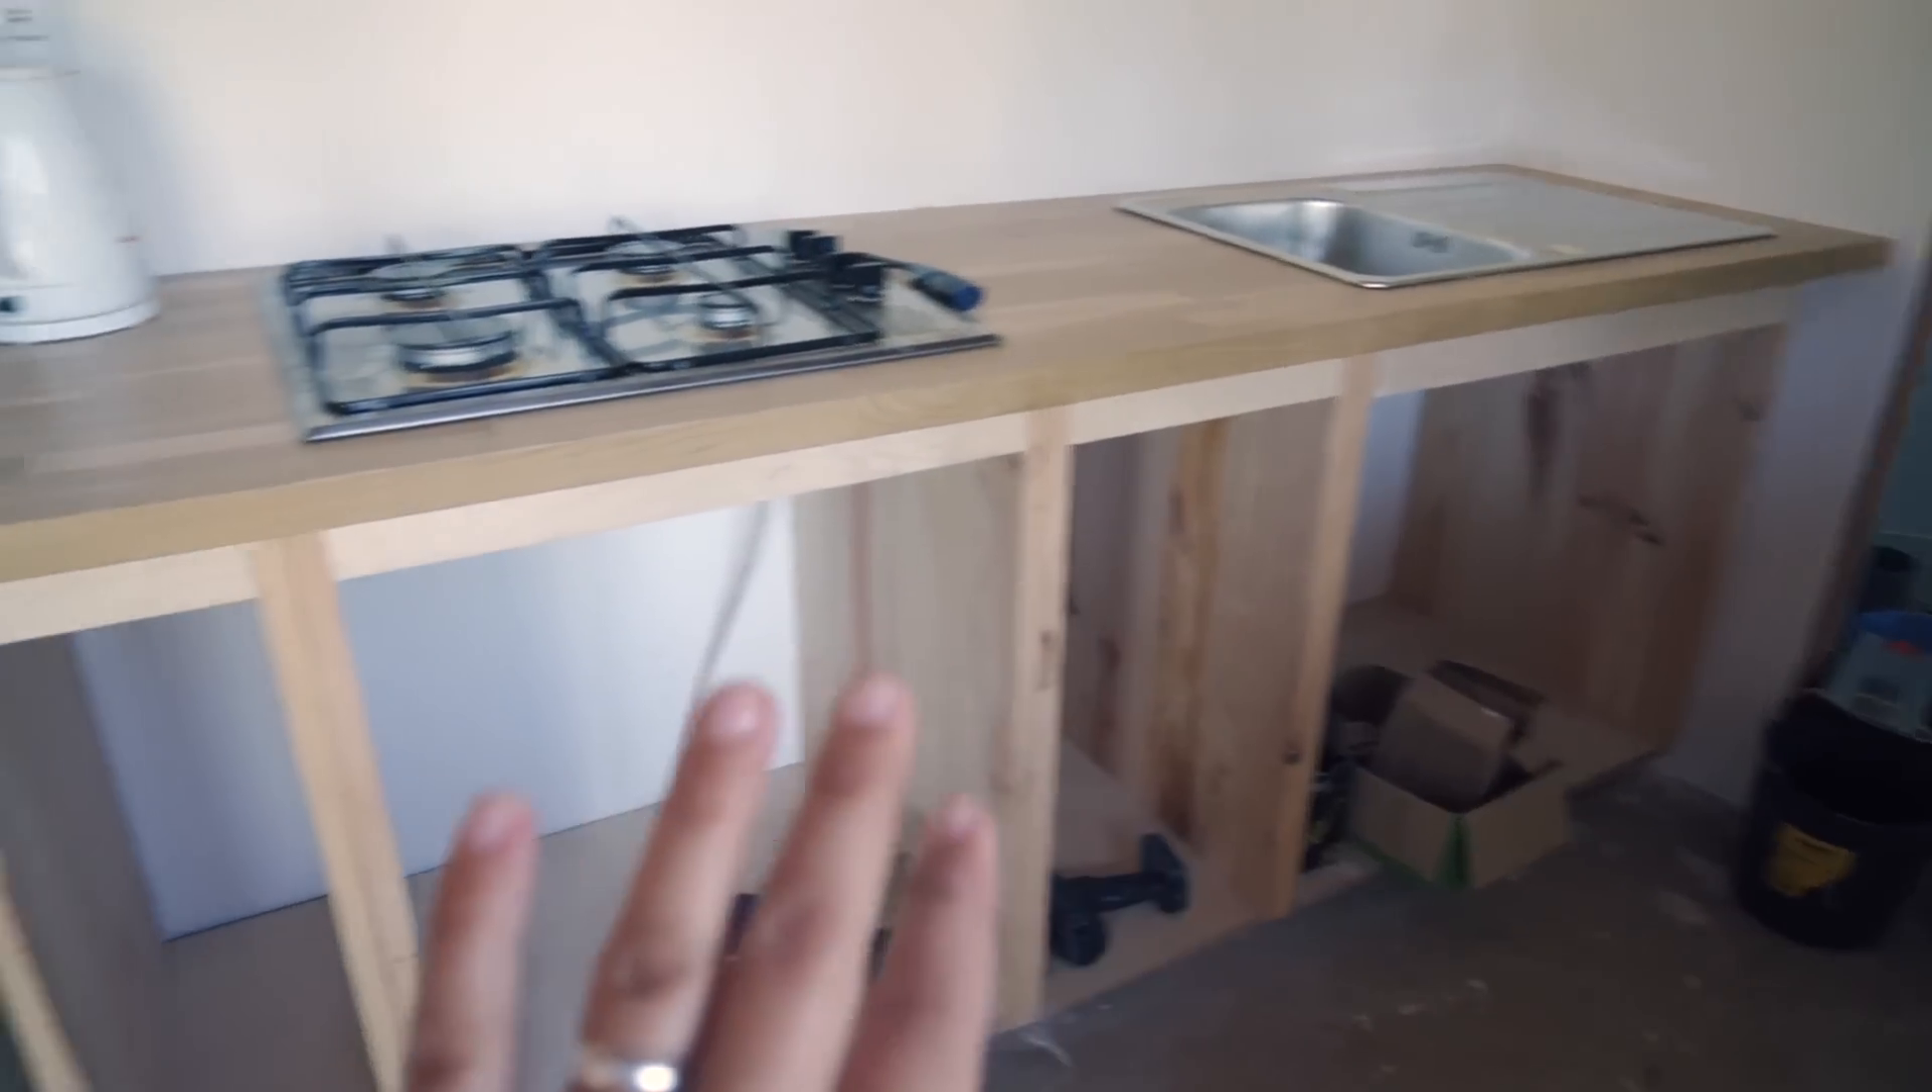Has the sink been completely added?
Yes.